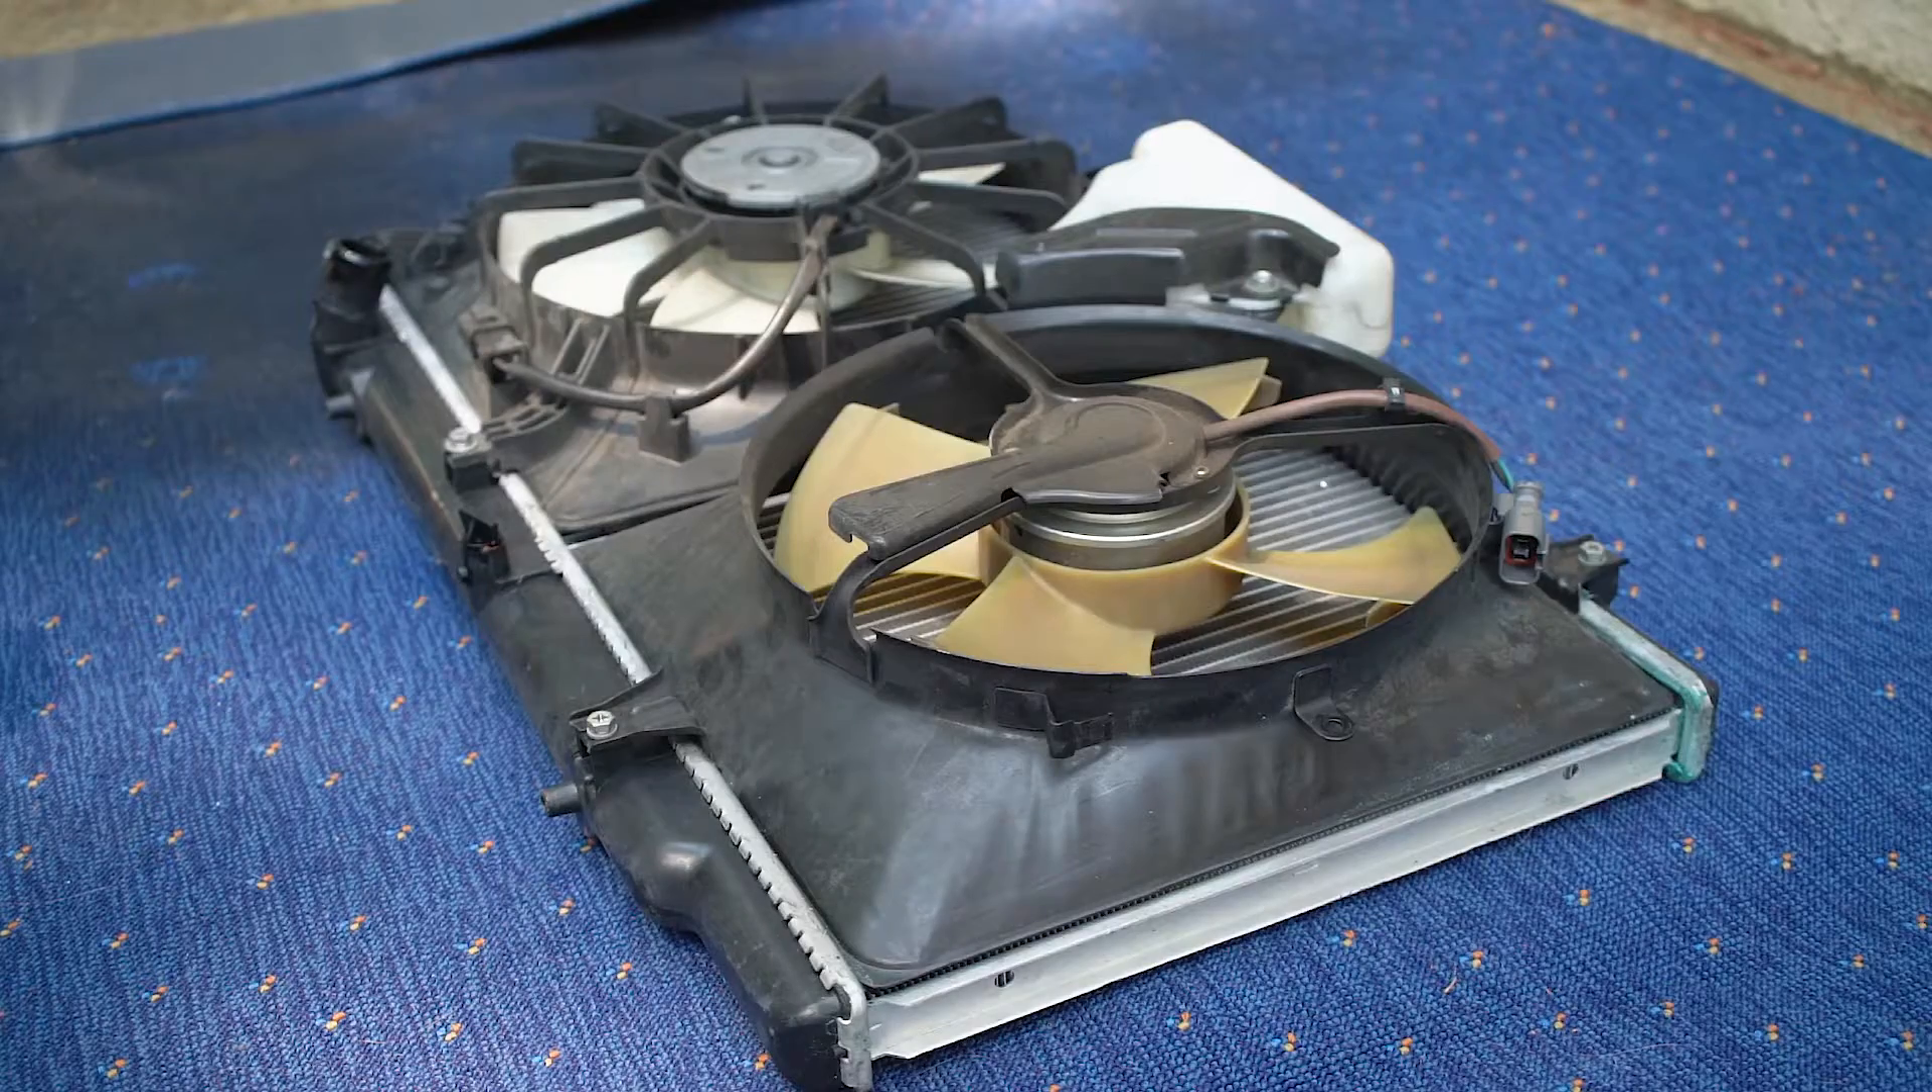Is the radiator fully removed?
Yes.